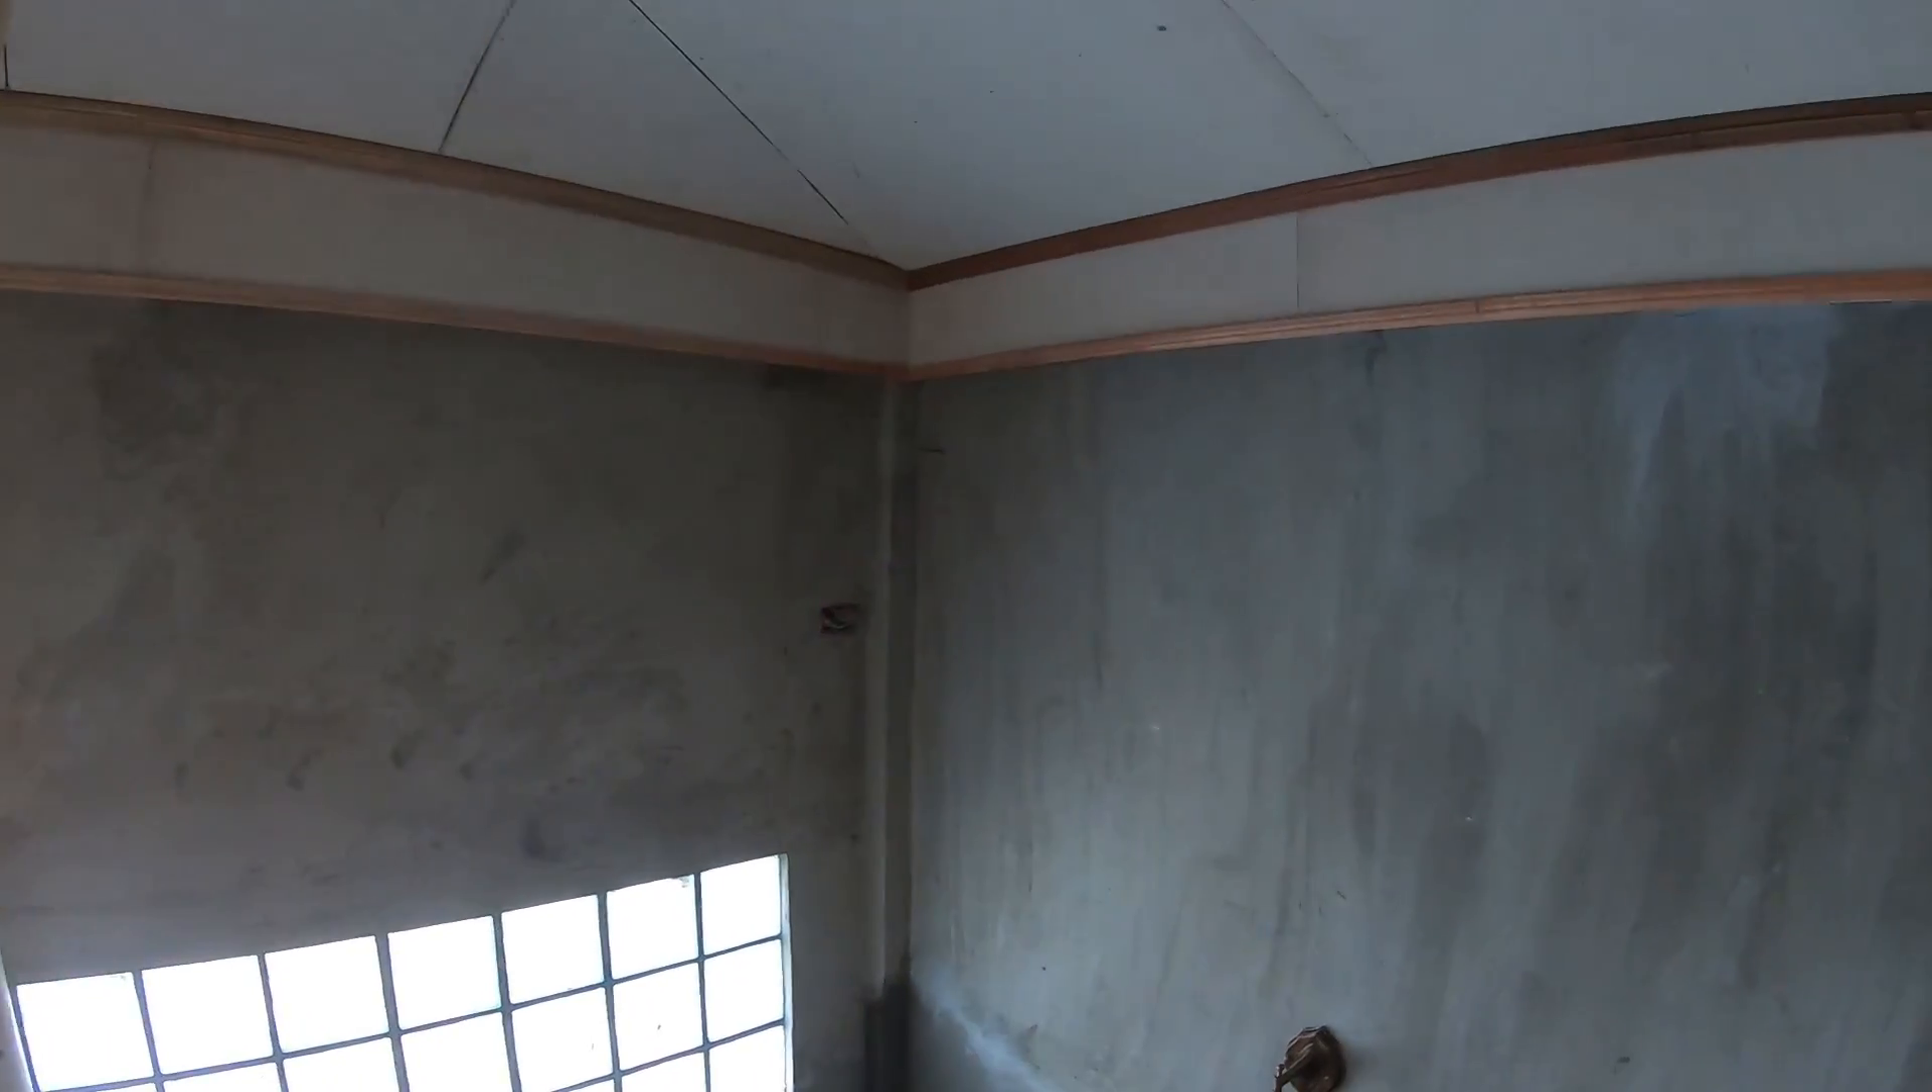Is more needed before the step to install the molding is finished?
No.